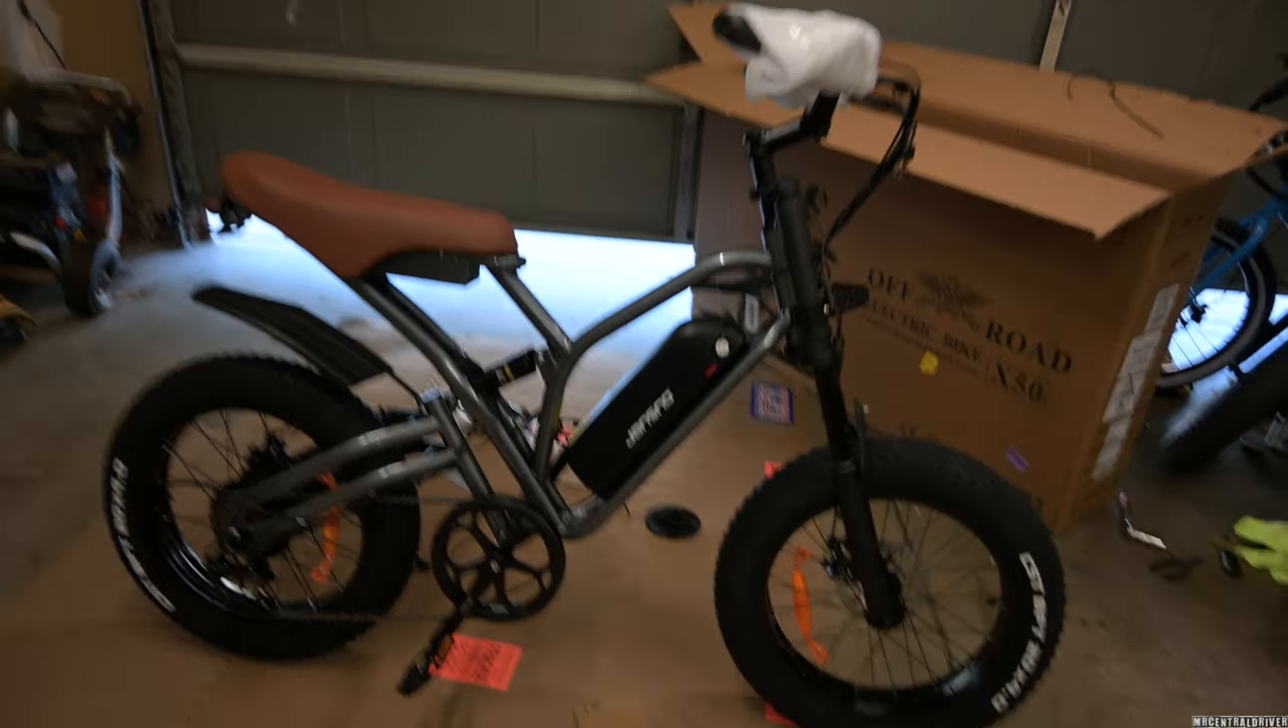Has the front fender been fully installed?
No.